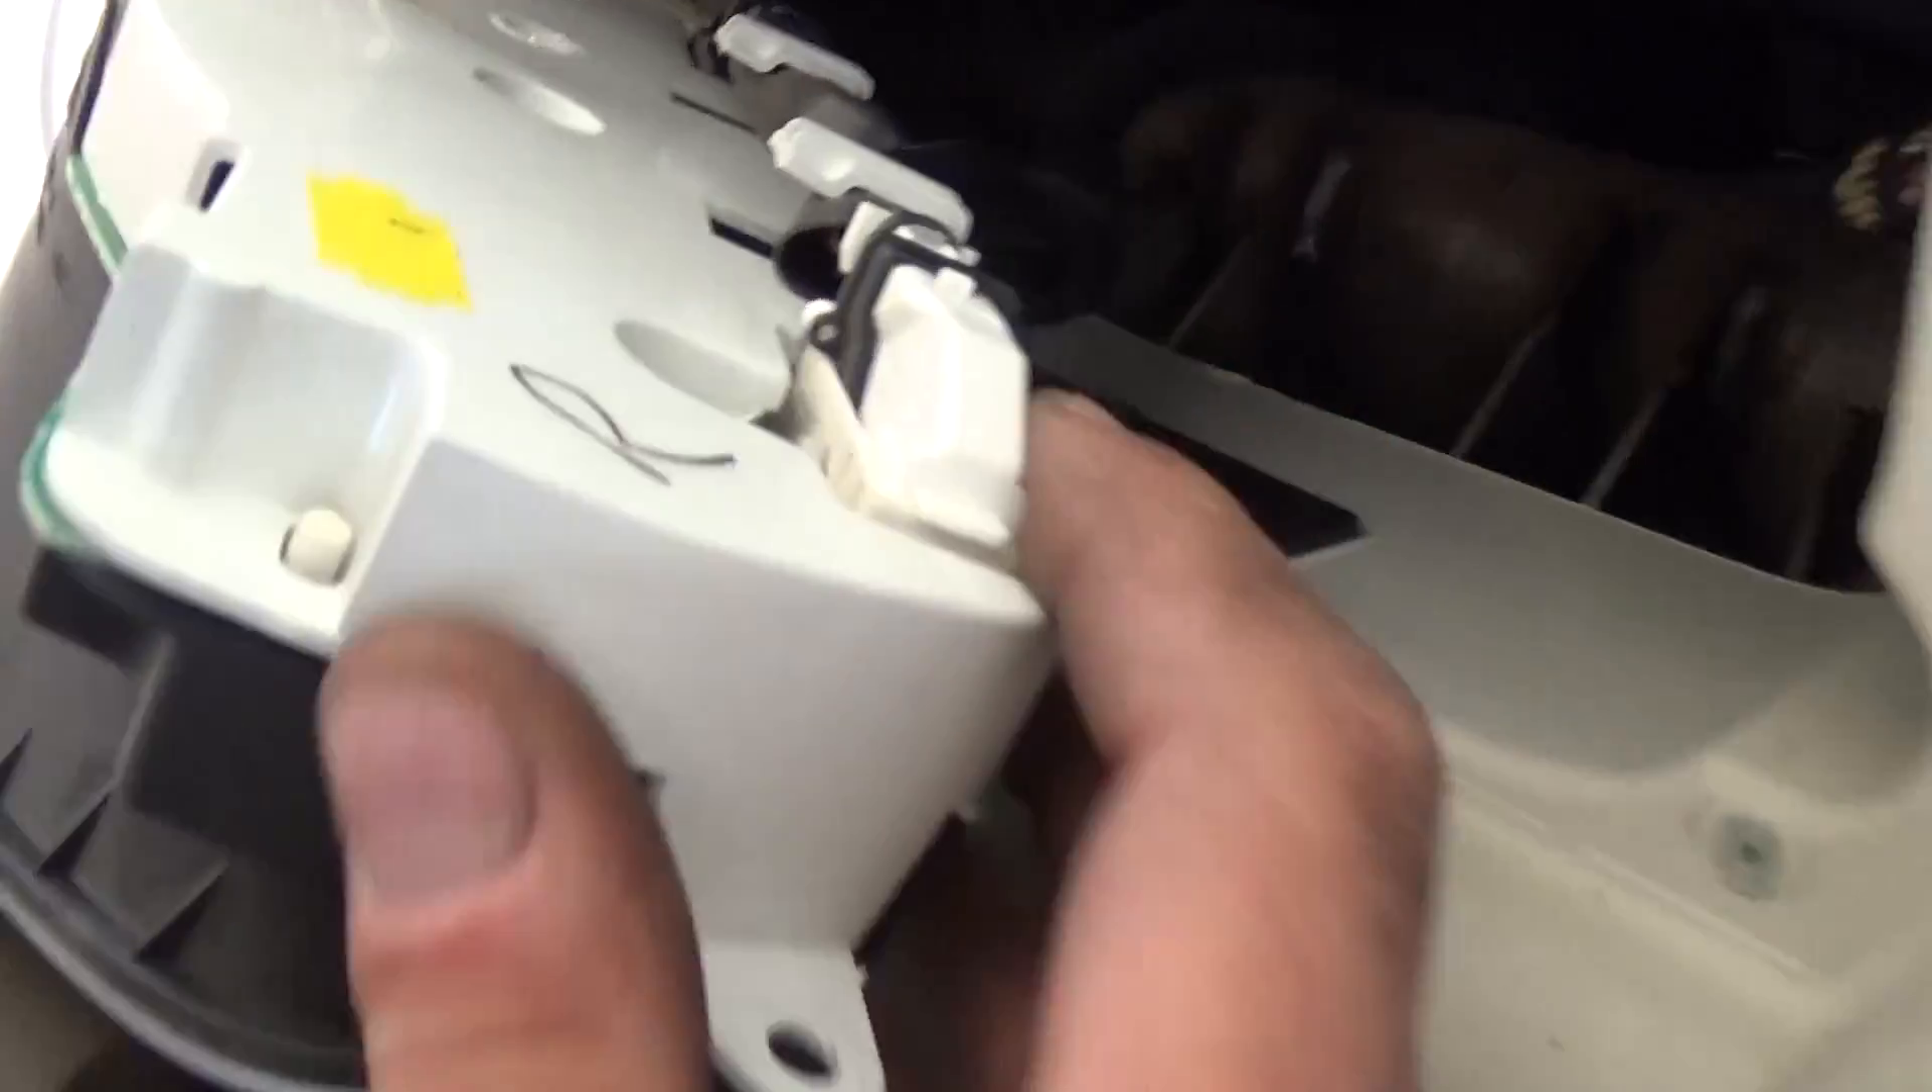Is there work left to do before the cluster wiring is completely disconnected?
Yes.